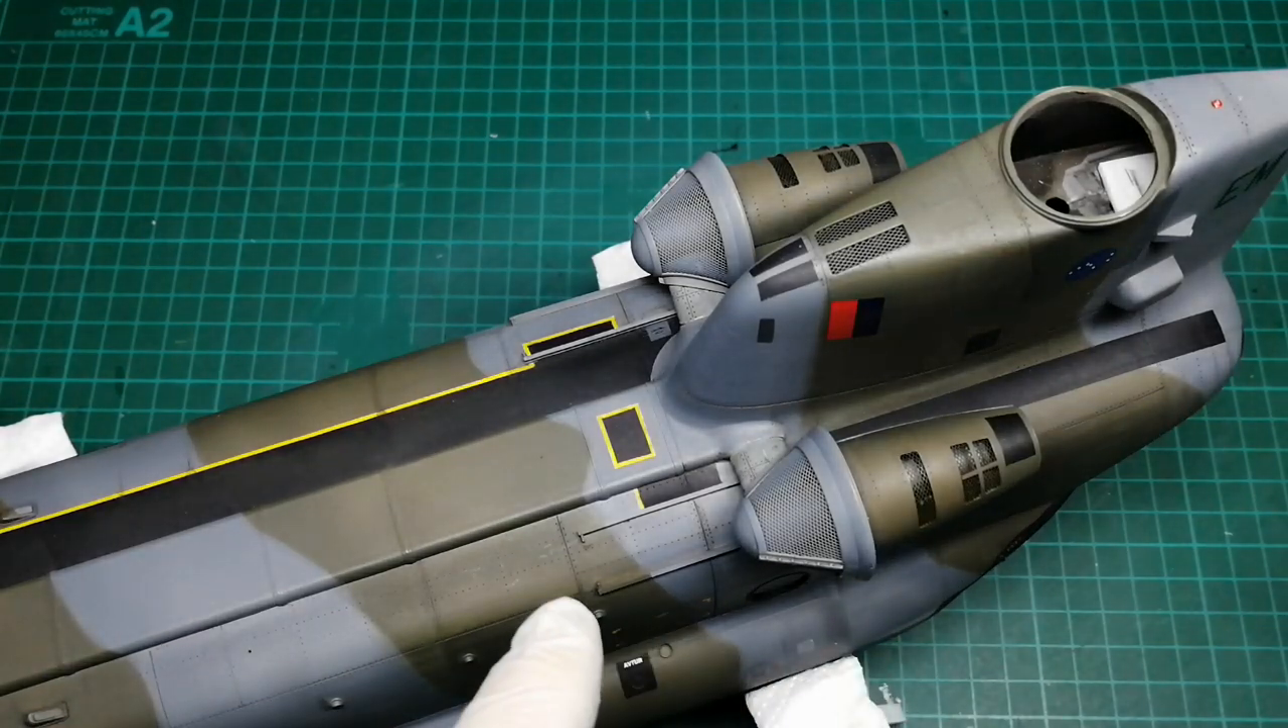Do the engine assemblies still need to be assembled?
No.